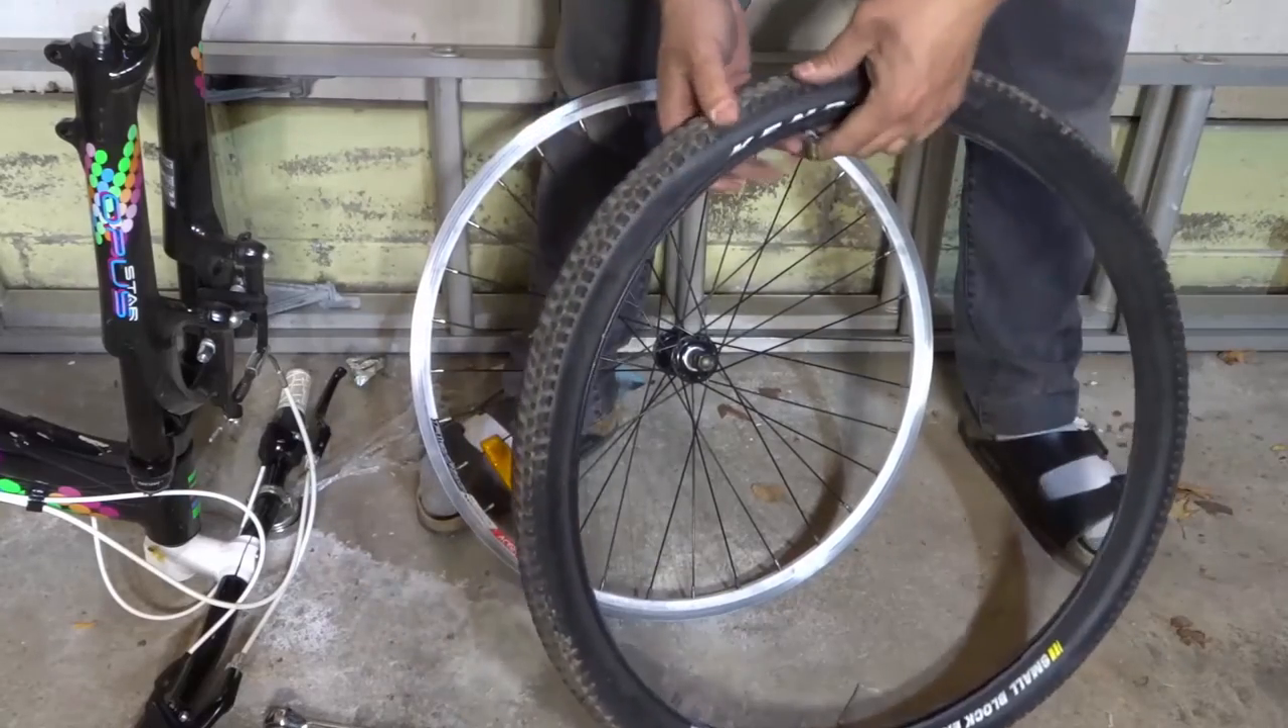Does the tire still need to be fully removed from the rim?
No.